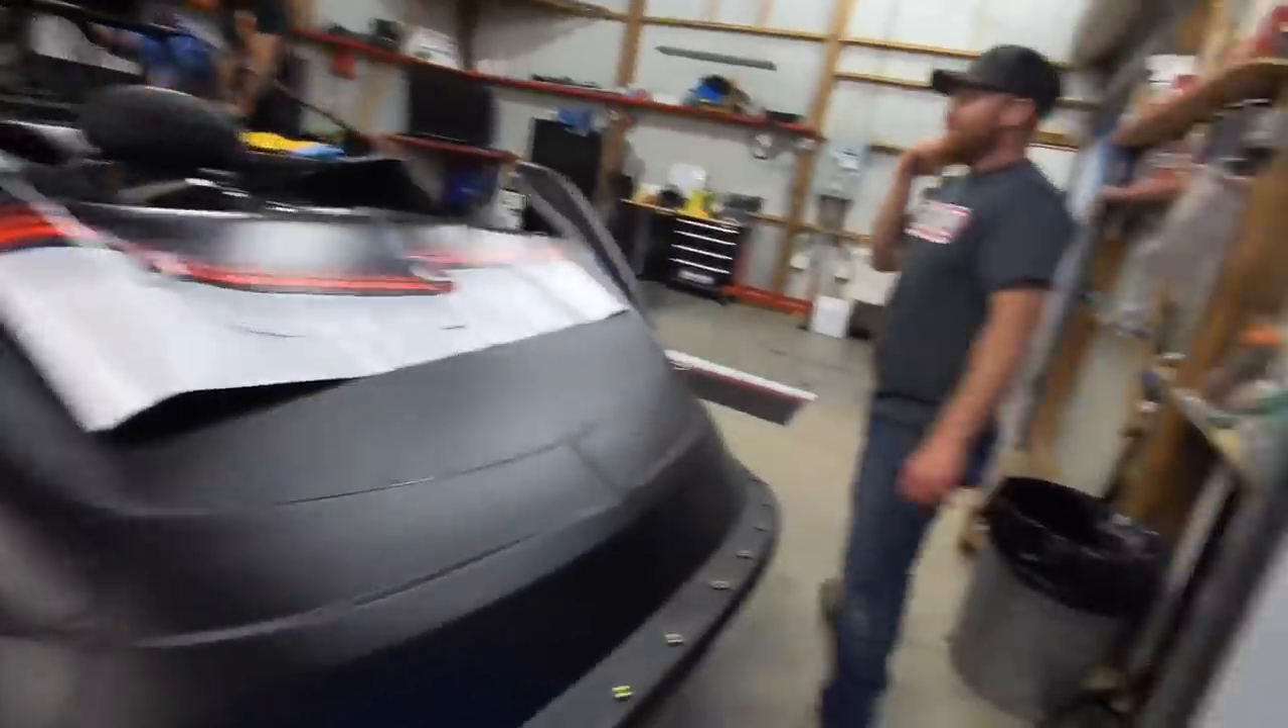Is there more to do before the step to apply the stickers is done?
Yes.